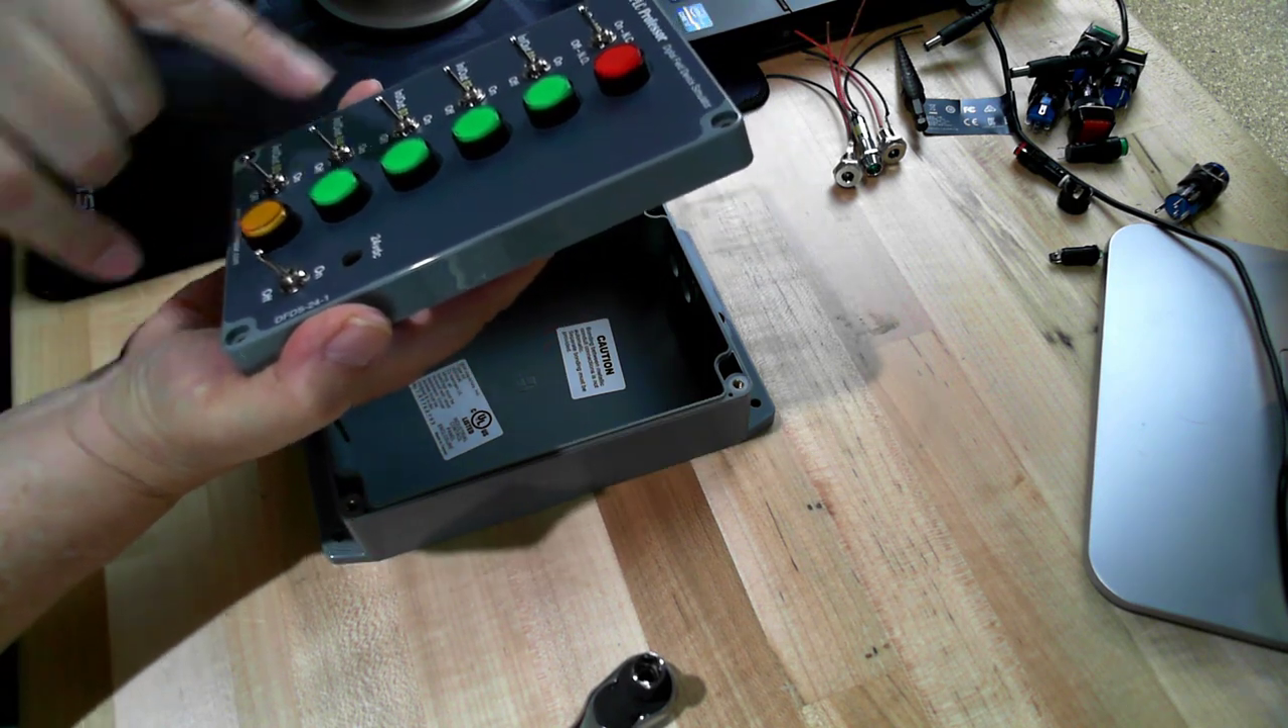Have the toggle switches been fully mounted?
Yes.